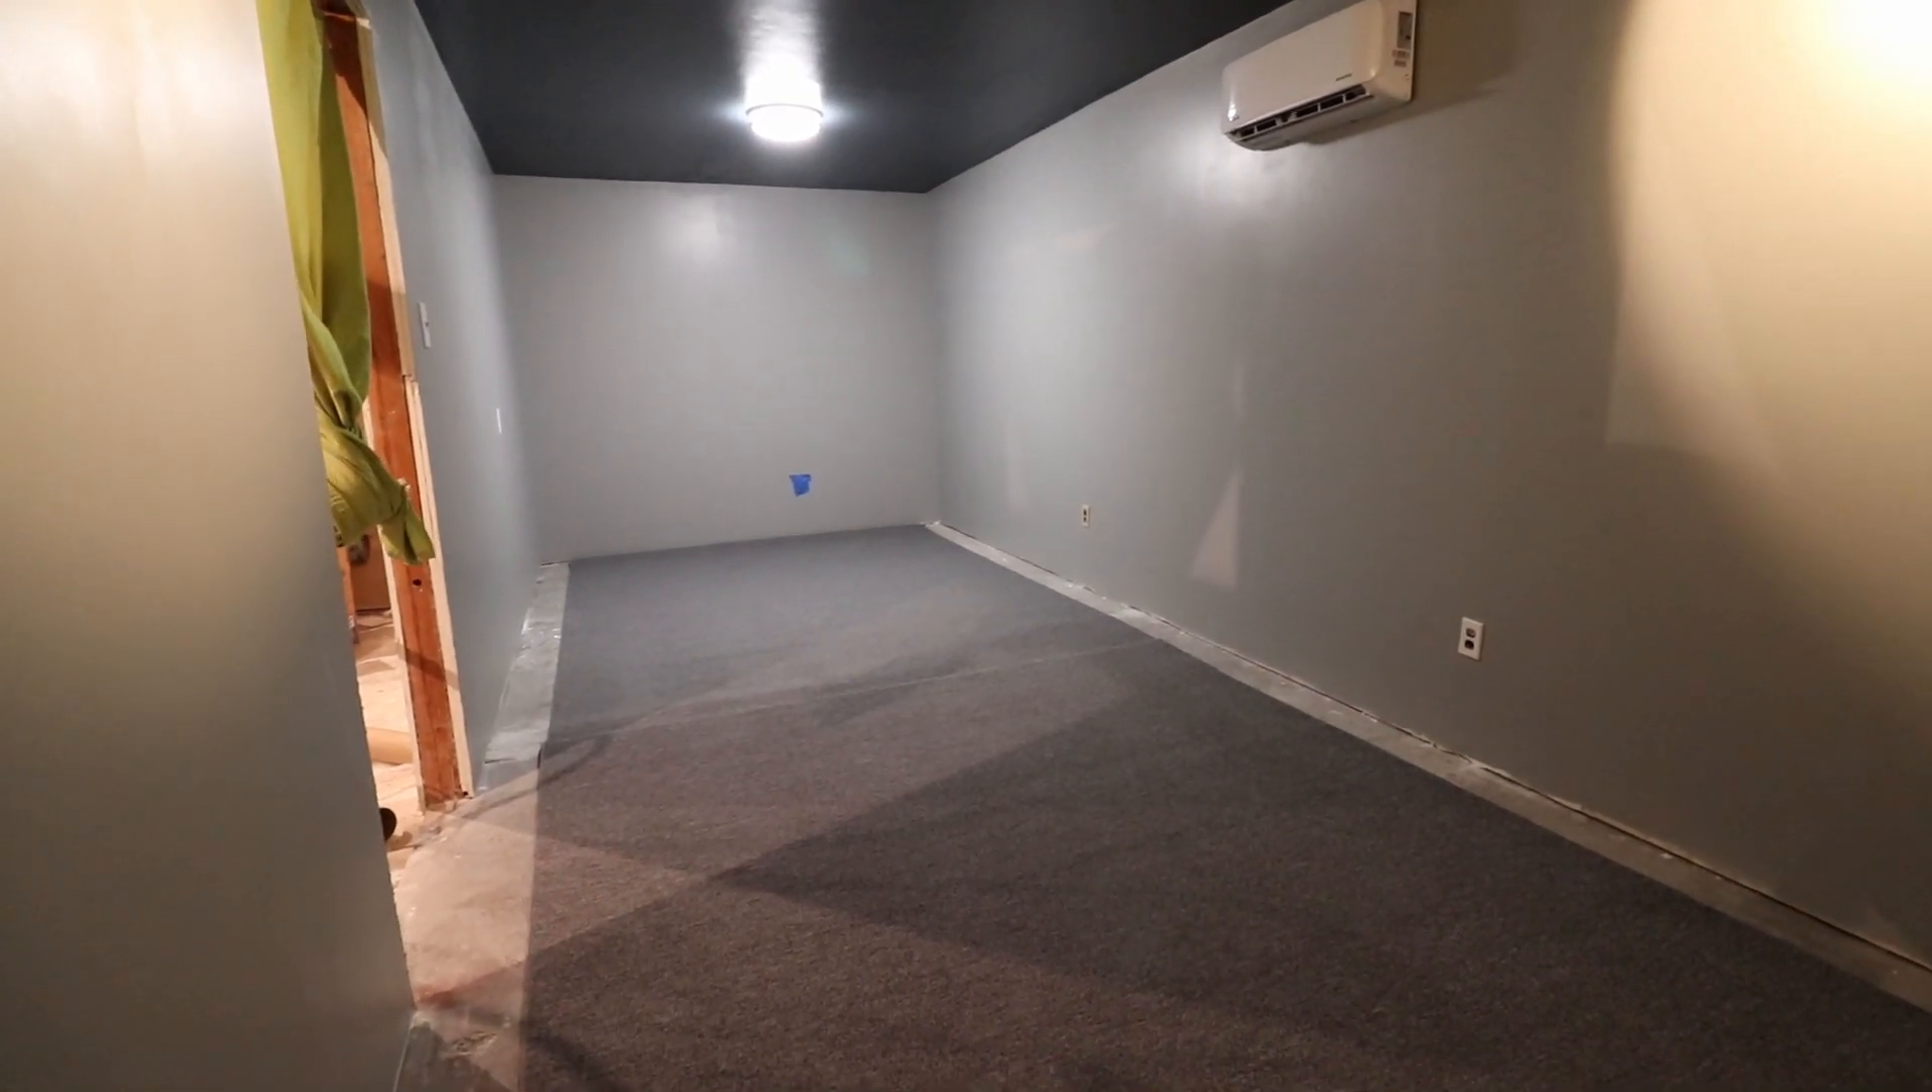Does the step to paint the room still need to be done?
No.